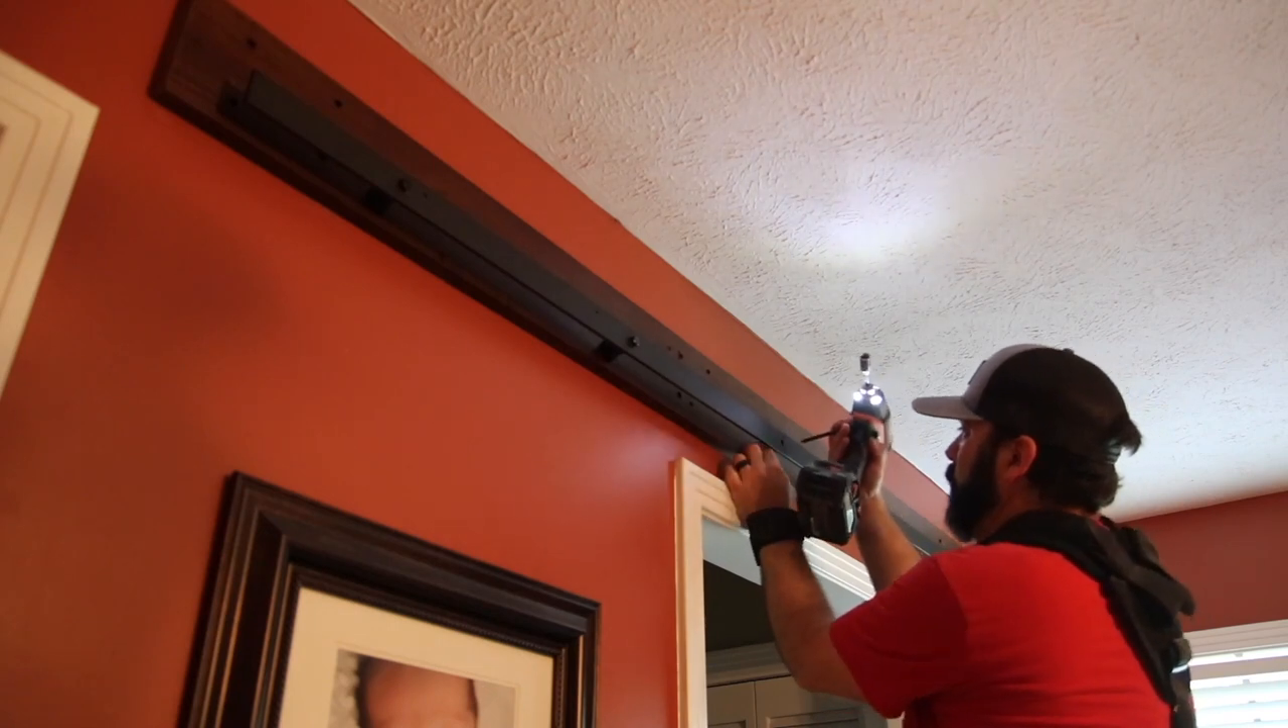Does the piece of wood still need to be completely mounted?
No.